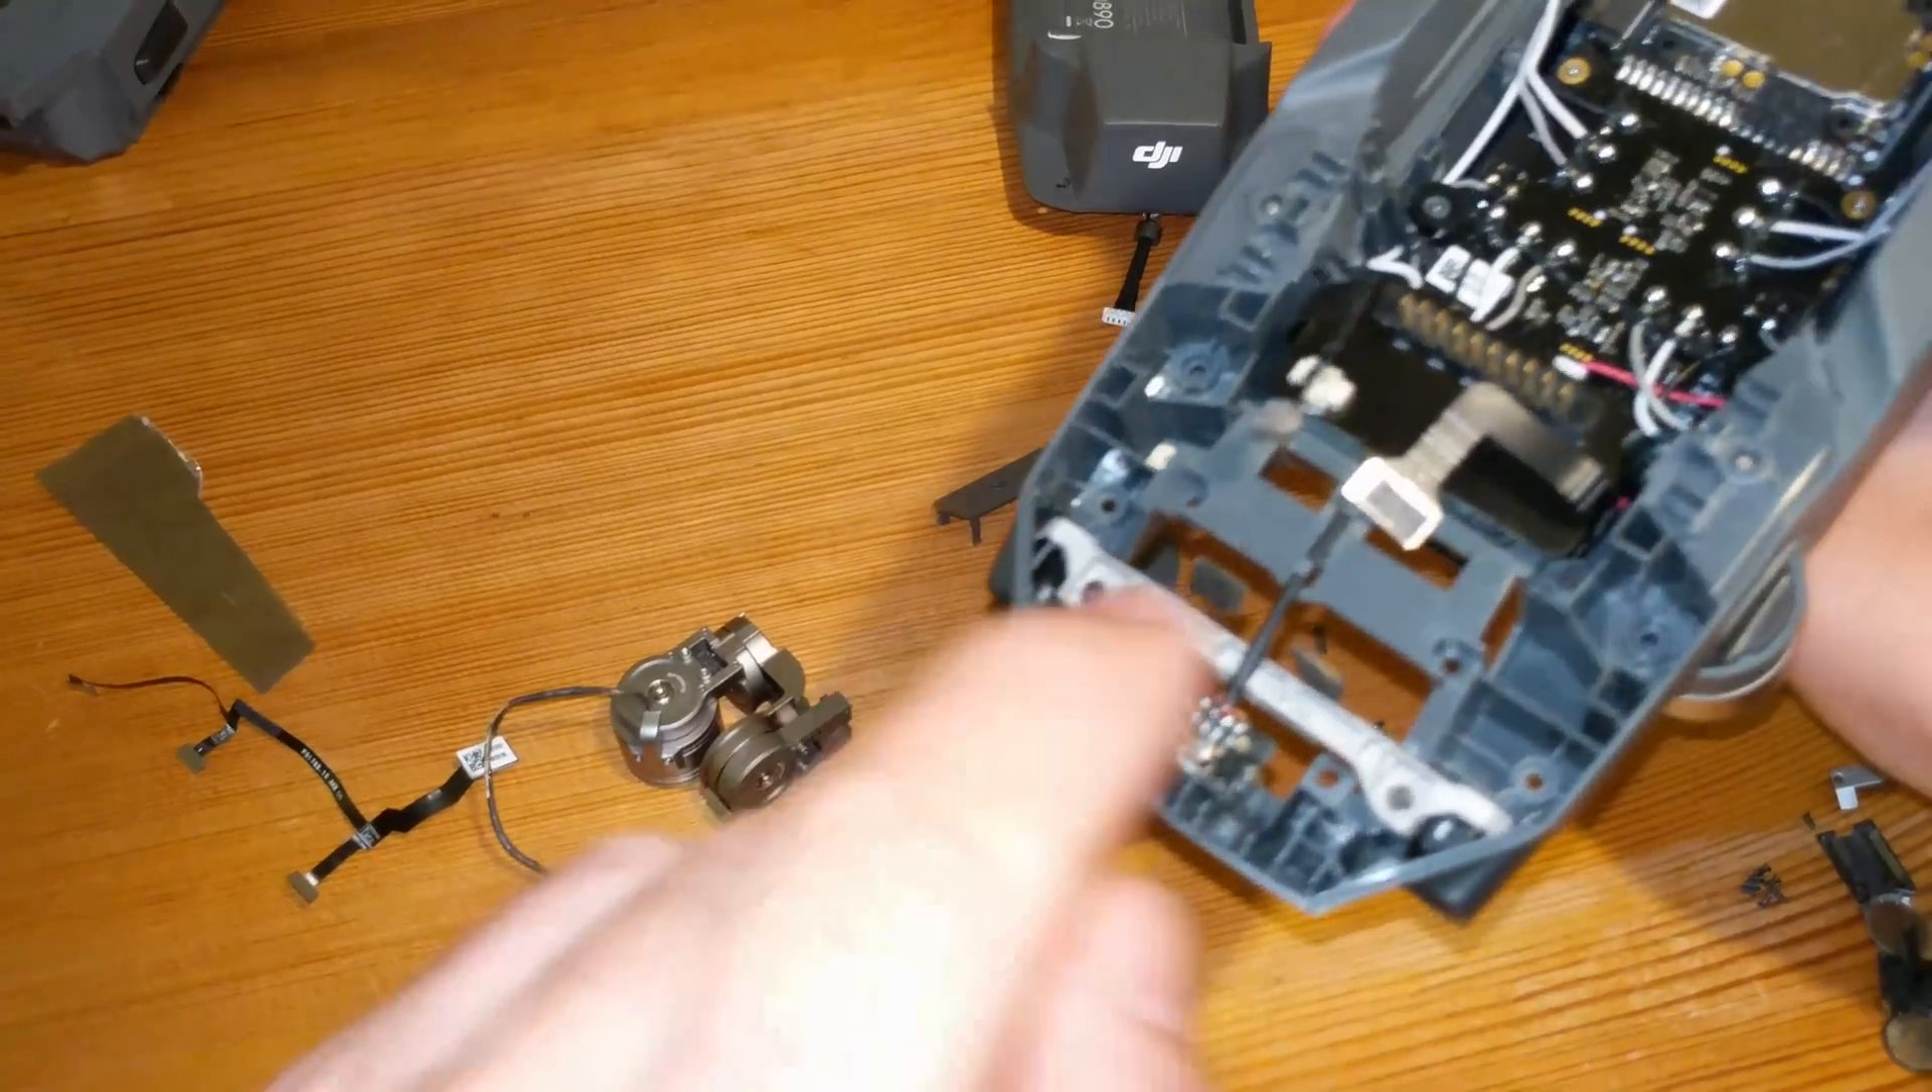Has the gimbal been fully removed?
Yes.